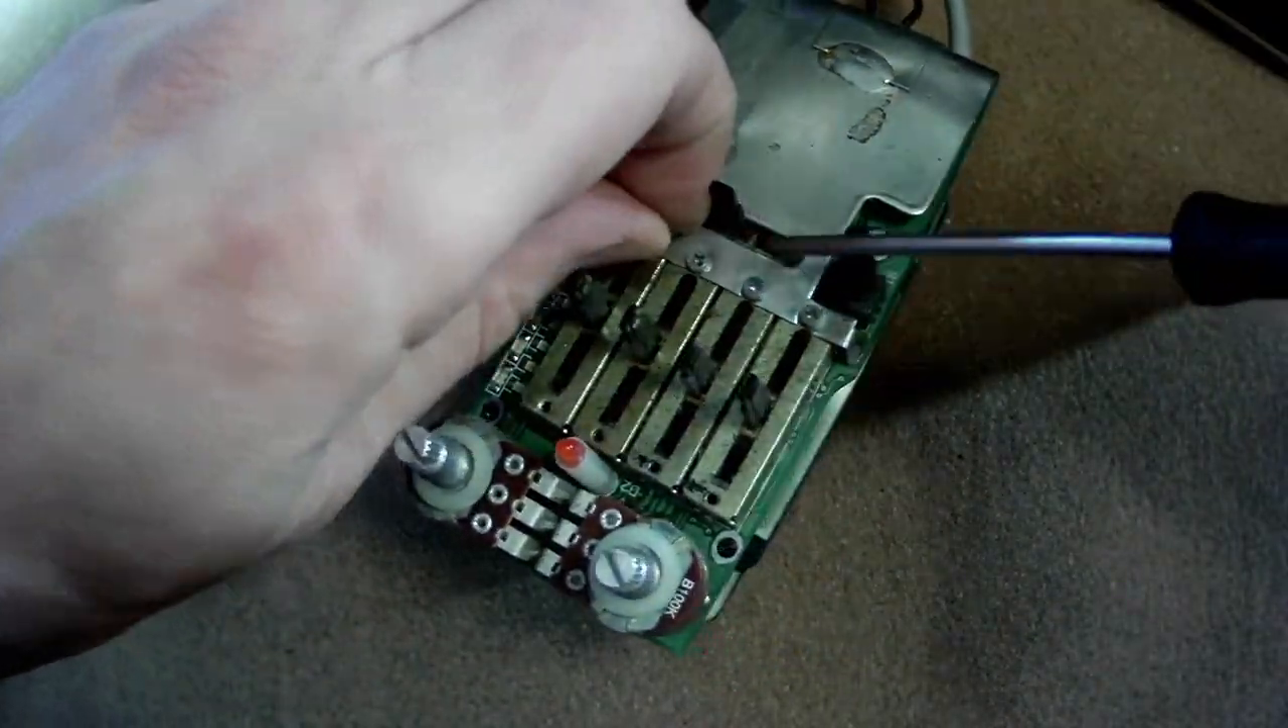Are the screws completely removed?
No.